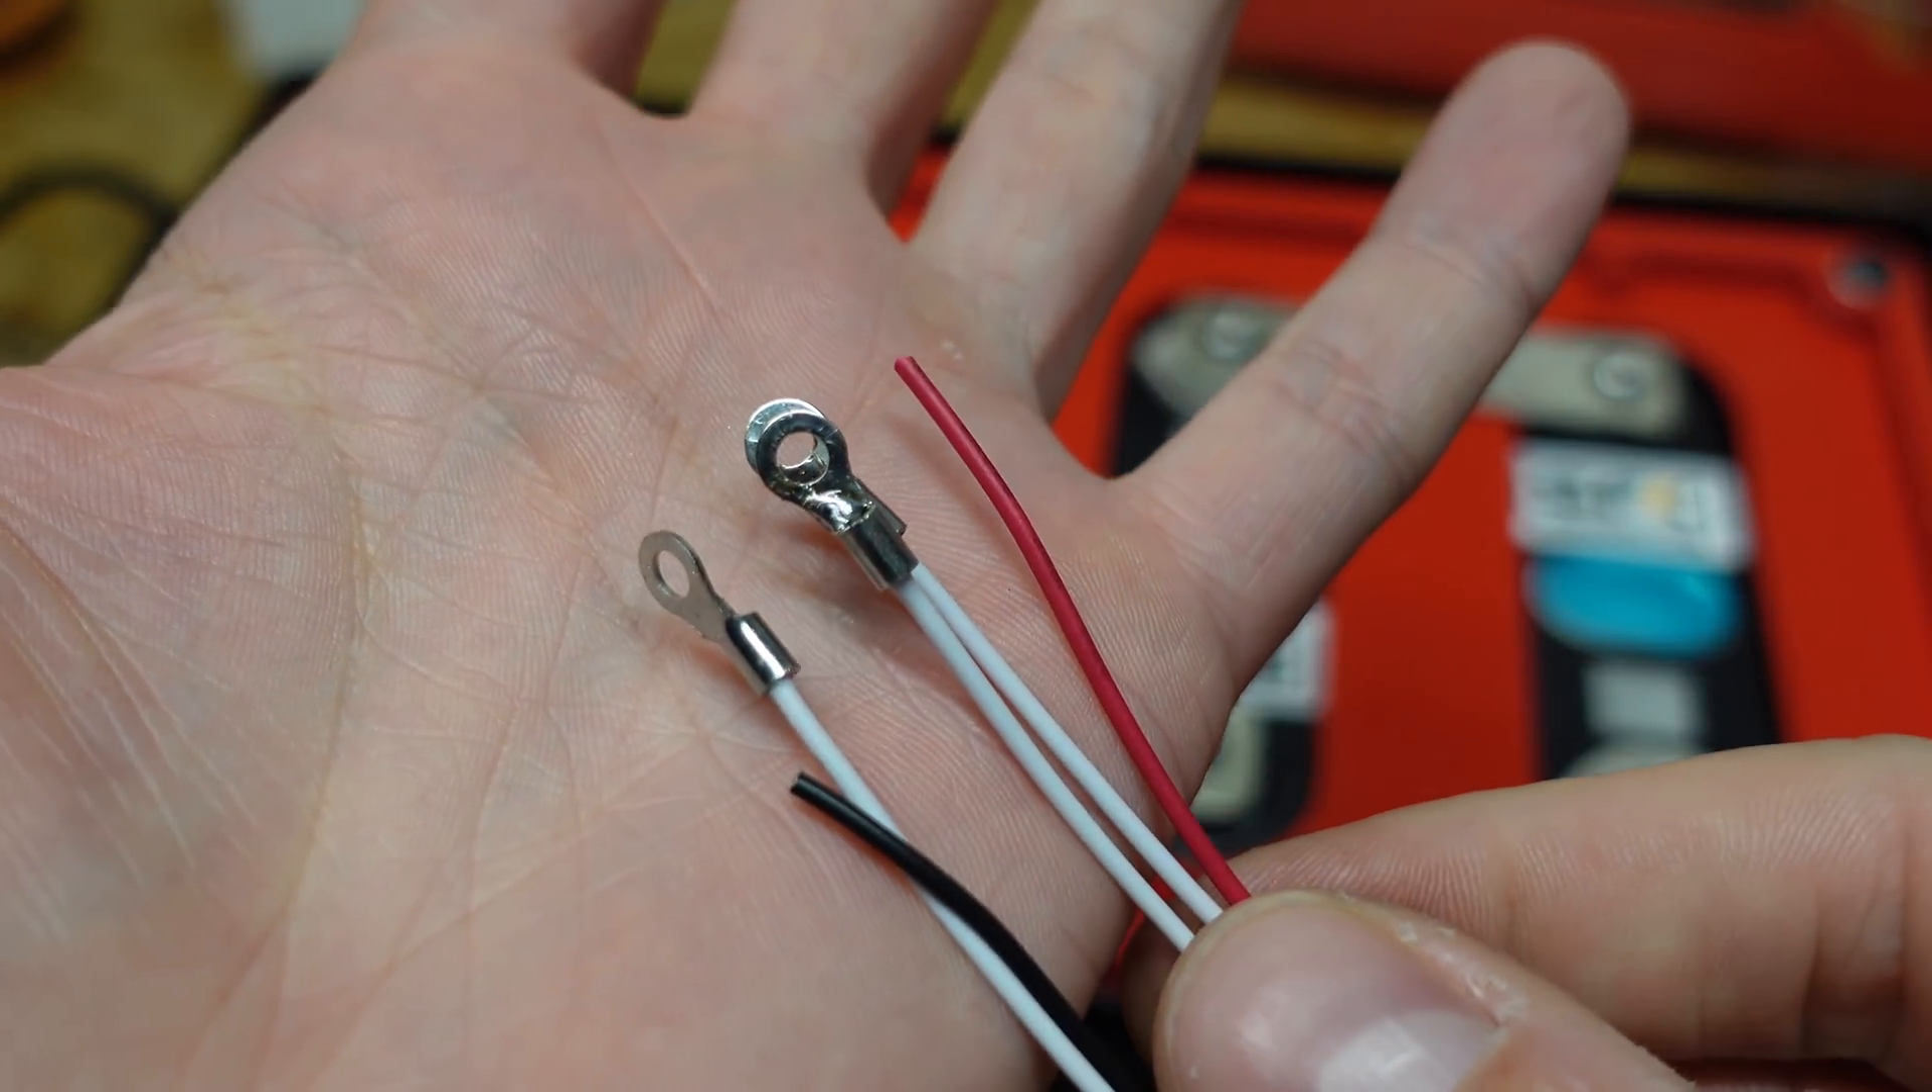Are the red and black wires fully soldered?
No.